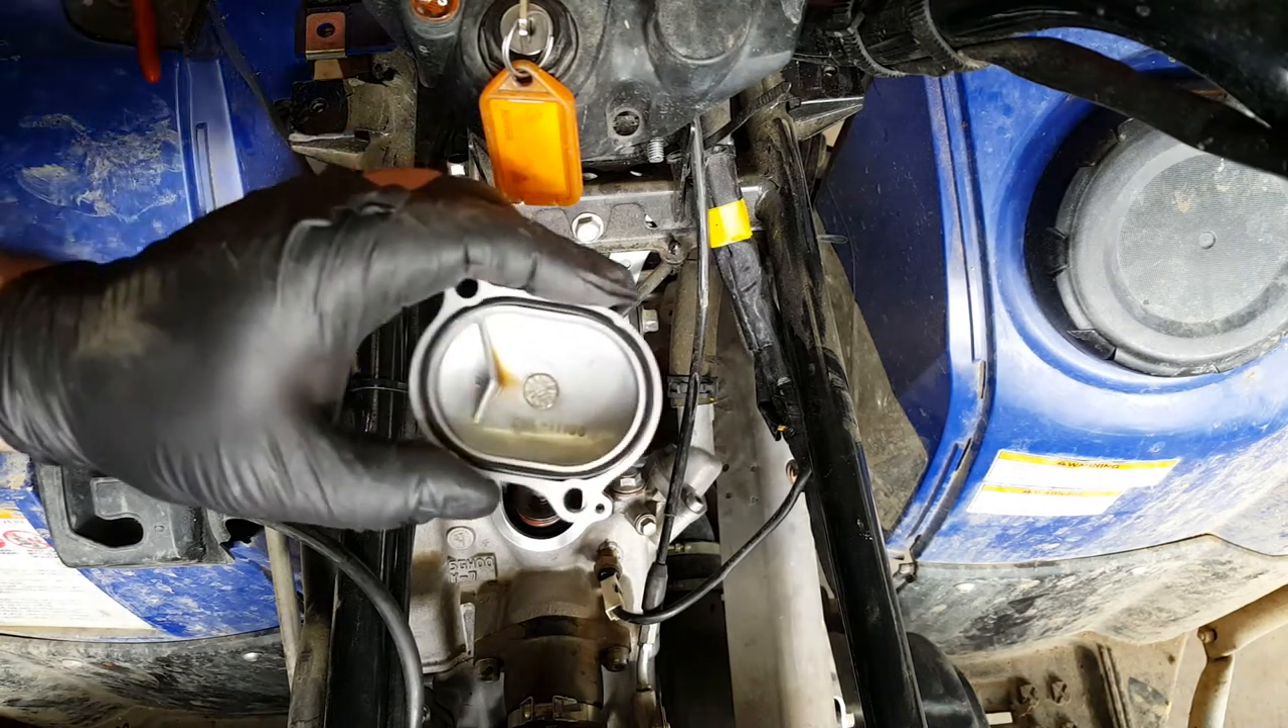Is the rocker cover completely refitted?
No.